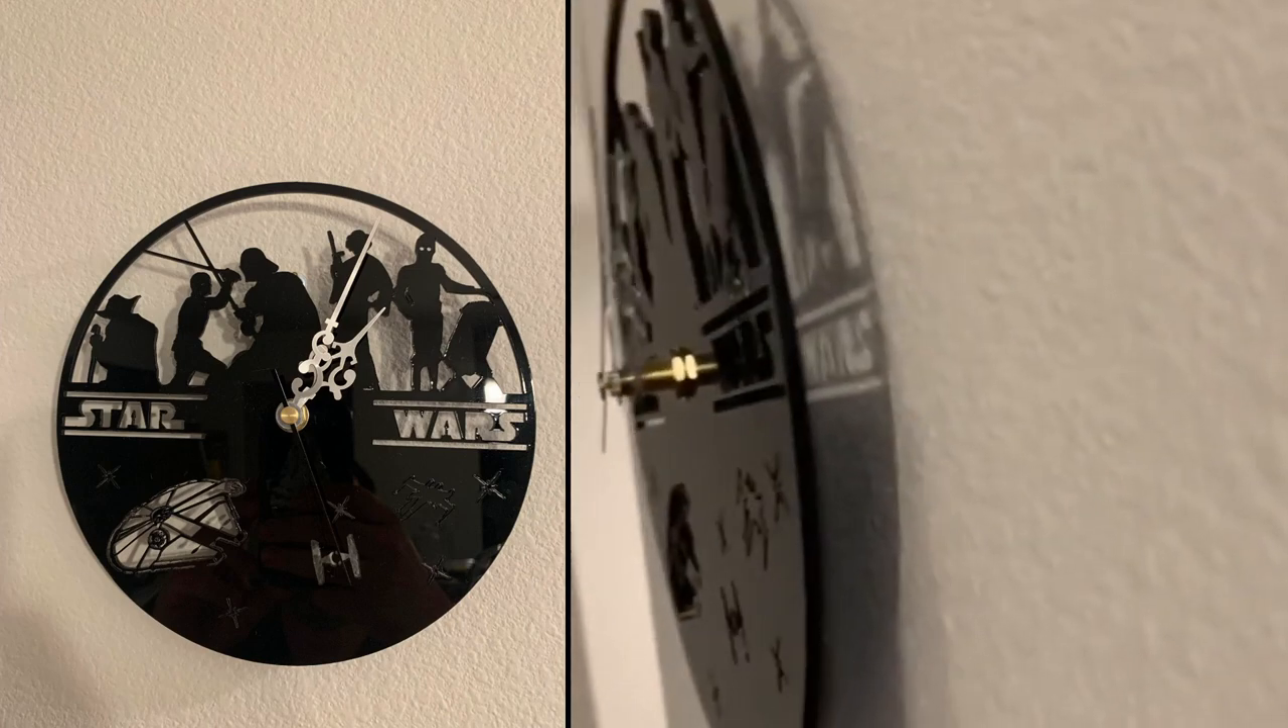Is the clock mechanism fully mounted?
Yes.